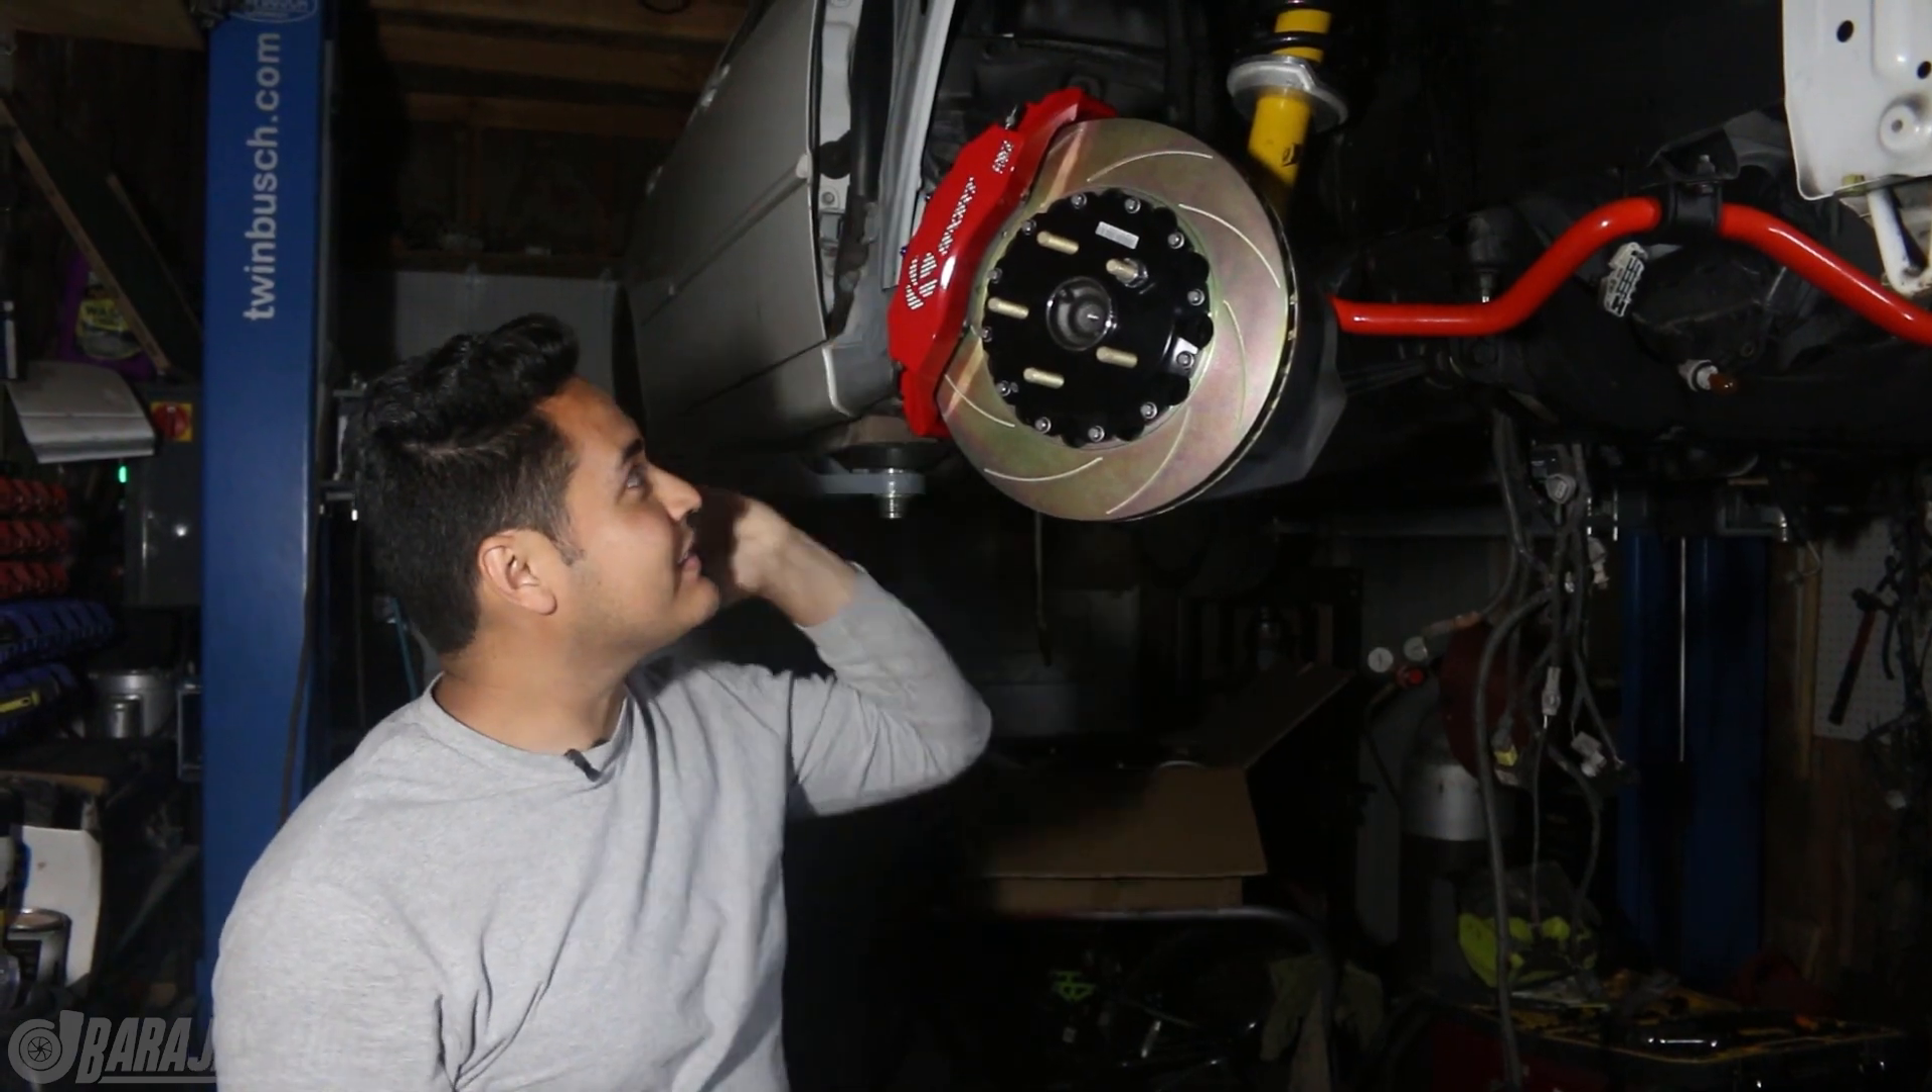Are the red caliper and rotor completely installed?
Yes.